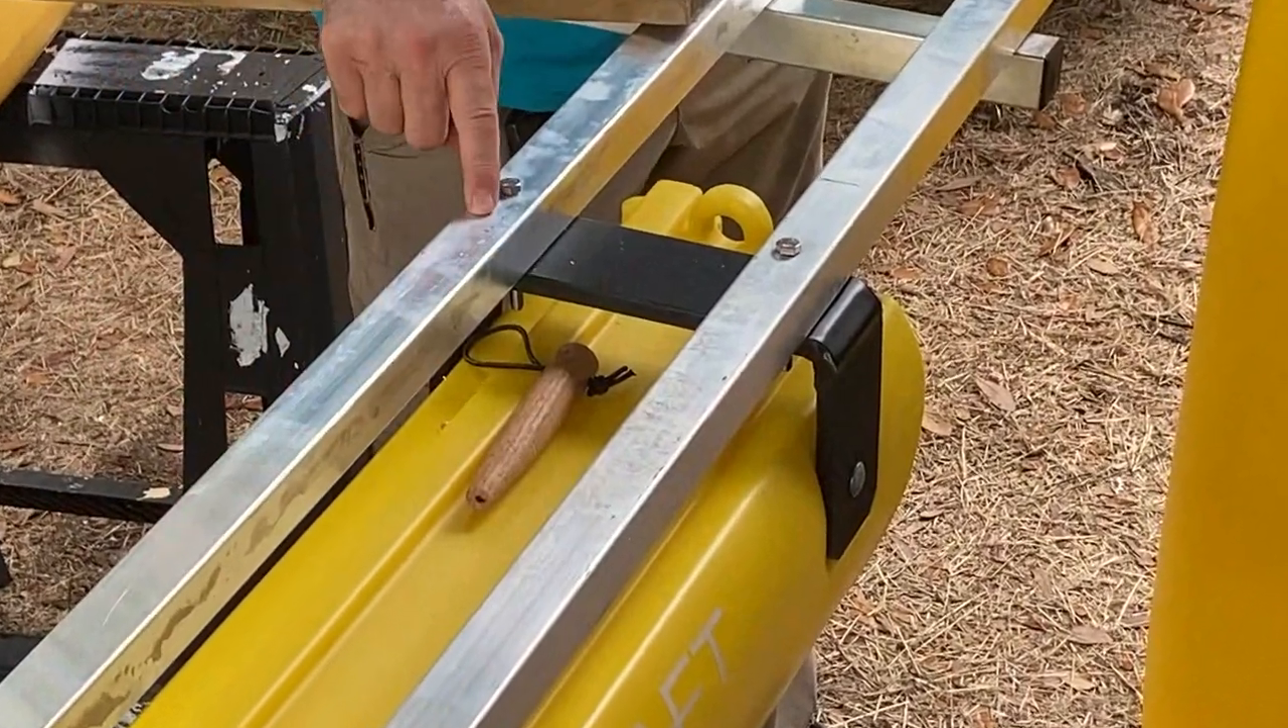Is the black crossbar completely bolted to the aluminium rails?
Yes.